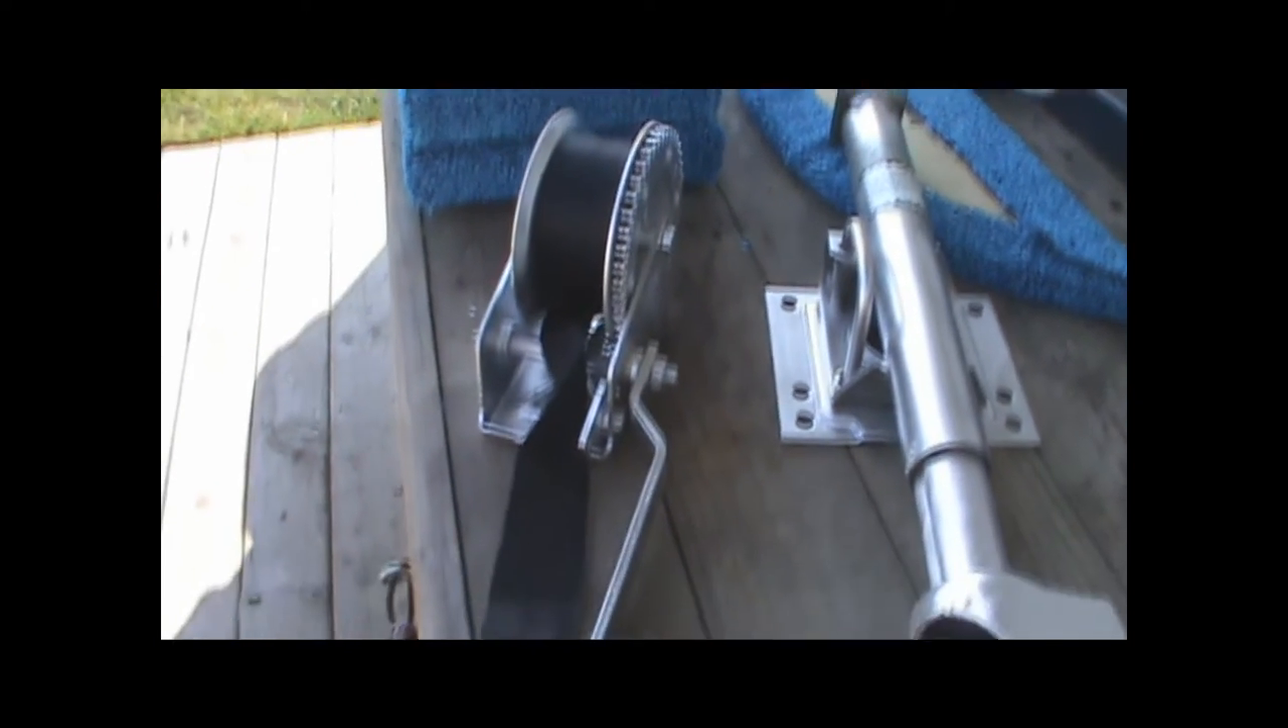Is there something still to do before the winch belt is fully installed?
No.